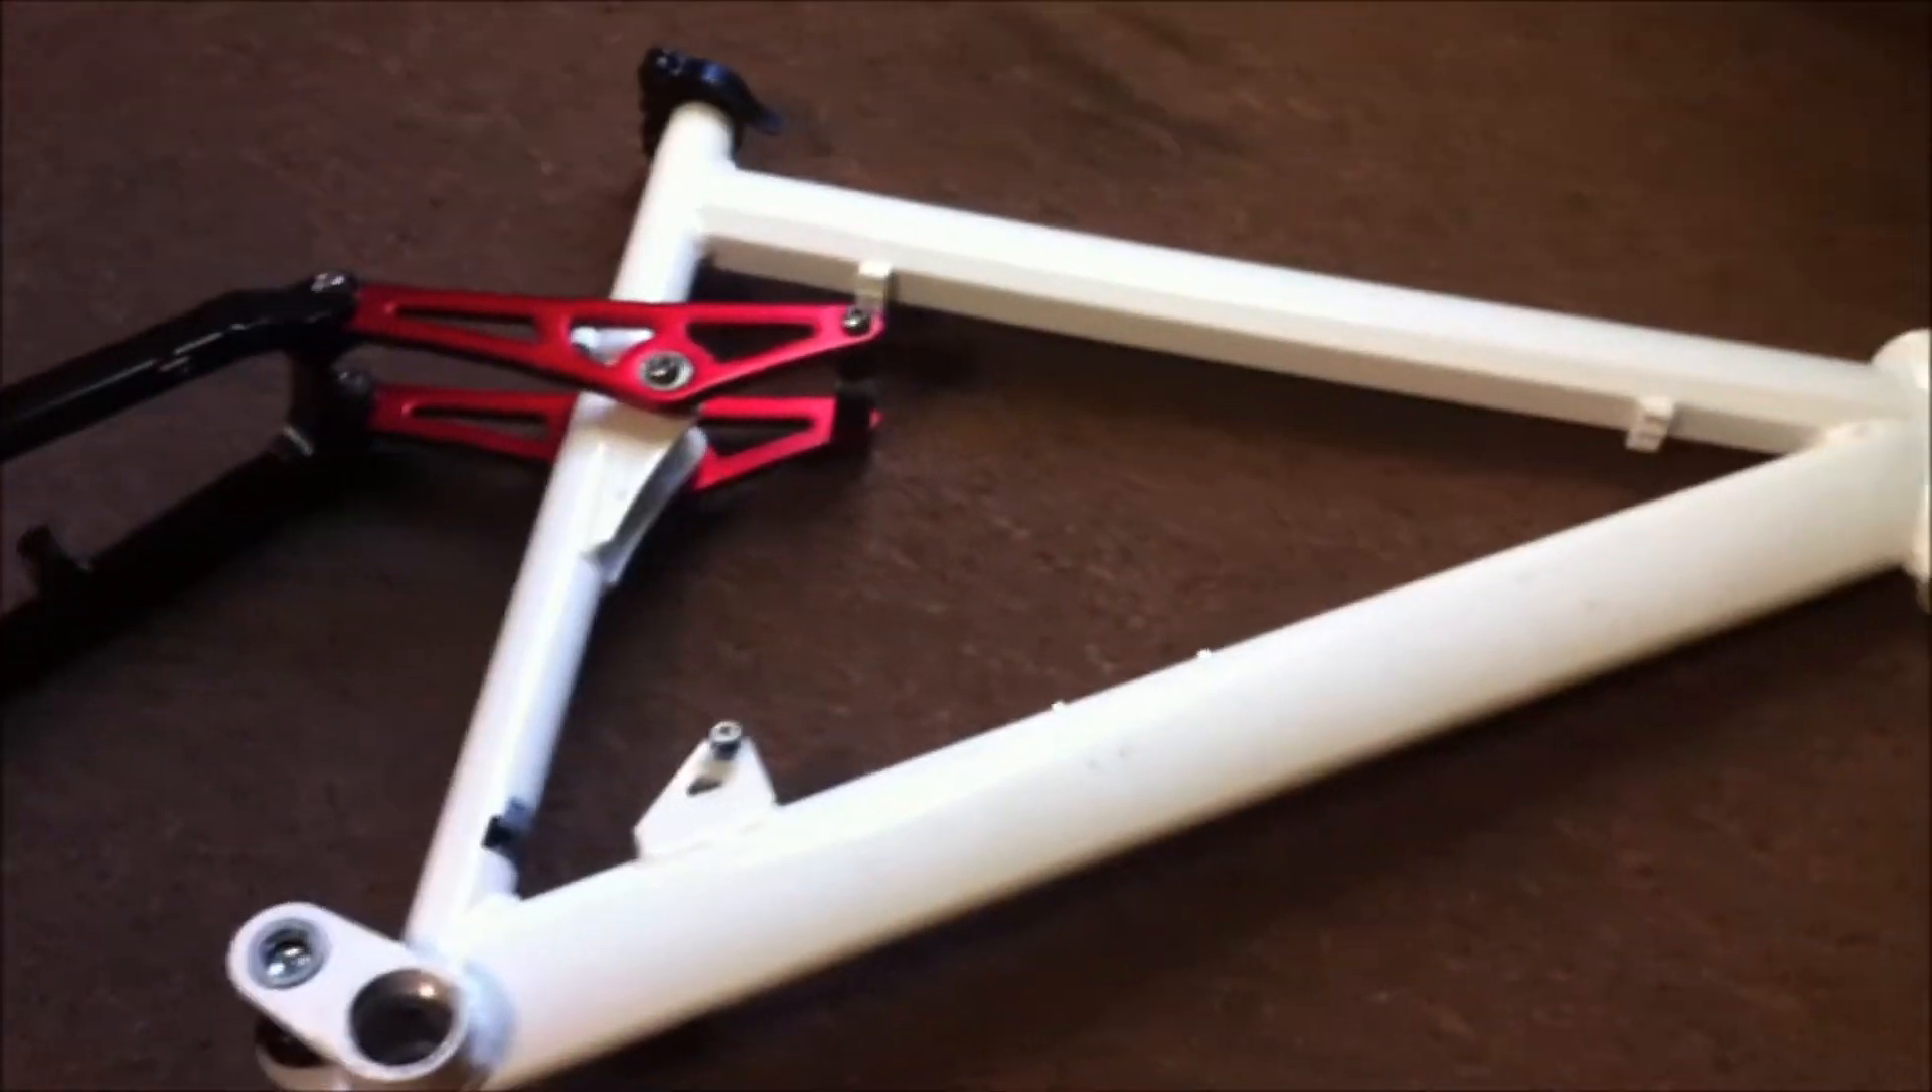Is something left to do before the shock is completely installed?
Yes.